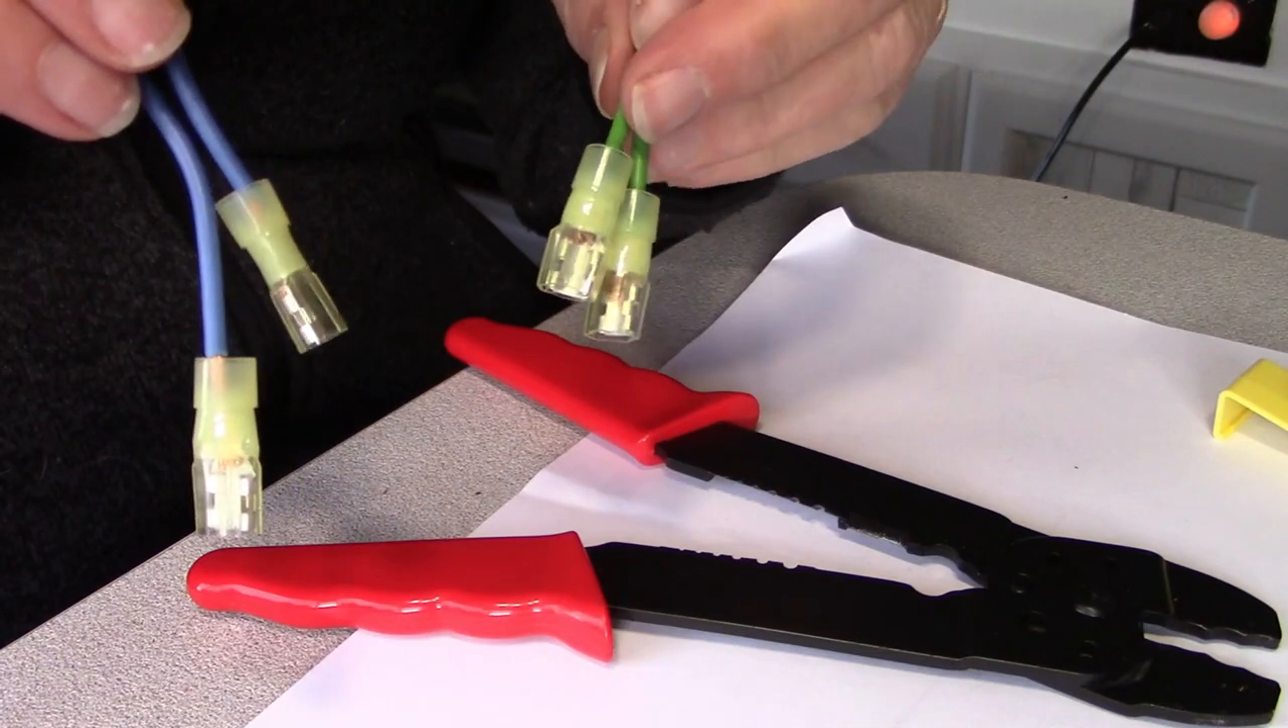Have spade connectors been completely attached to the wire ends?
Yes.